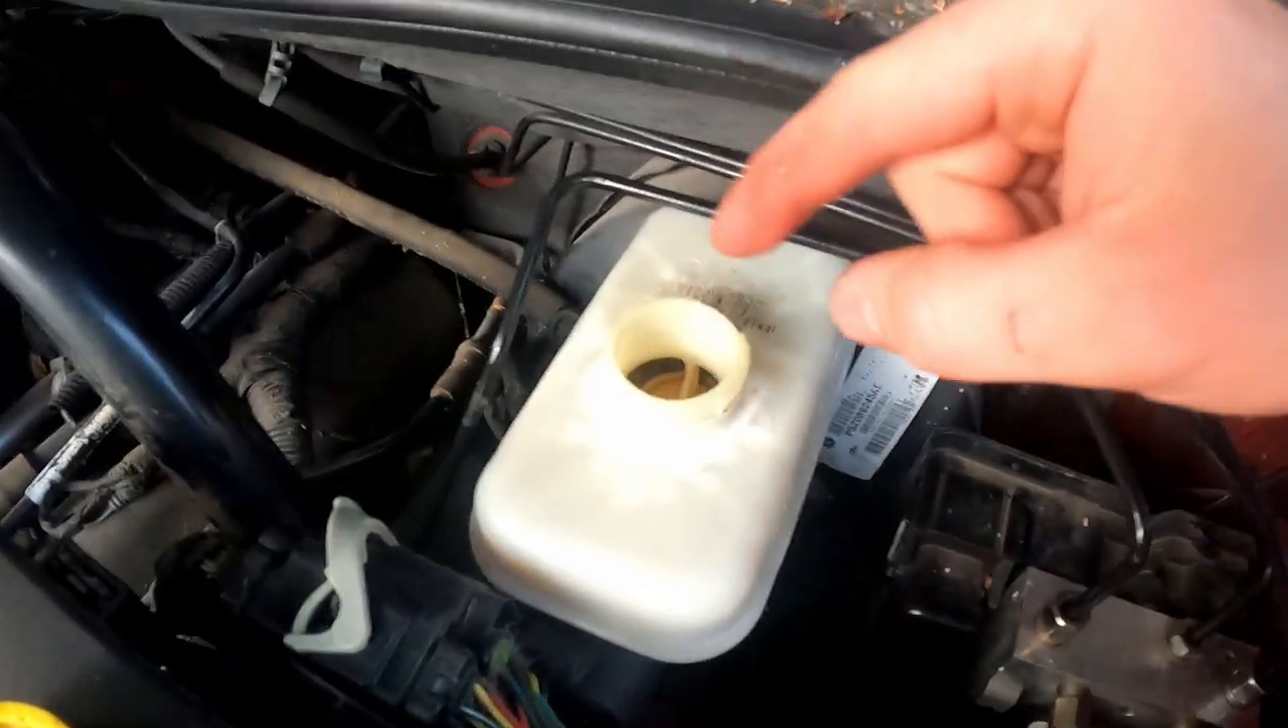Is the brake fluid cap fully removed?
Yes.